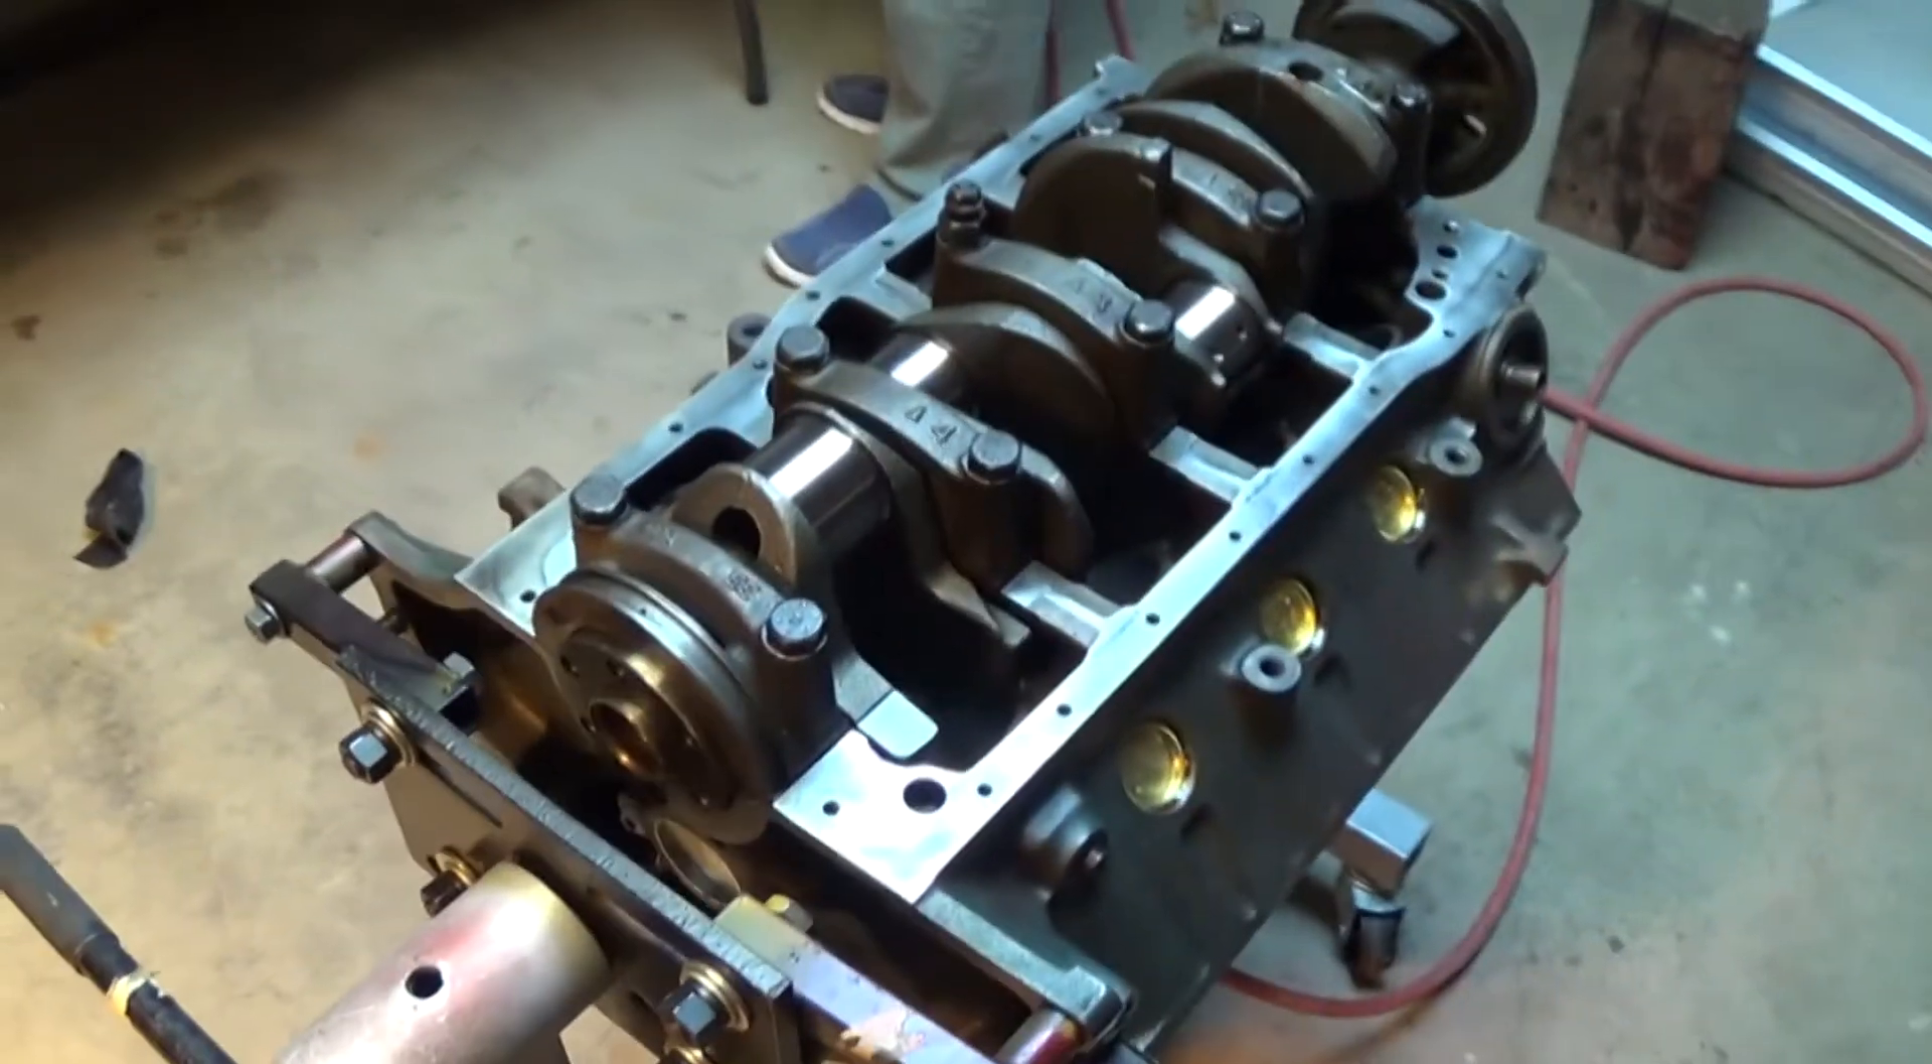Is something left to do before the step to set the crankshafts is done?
No.